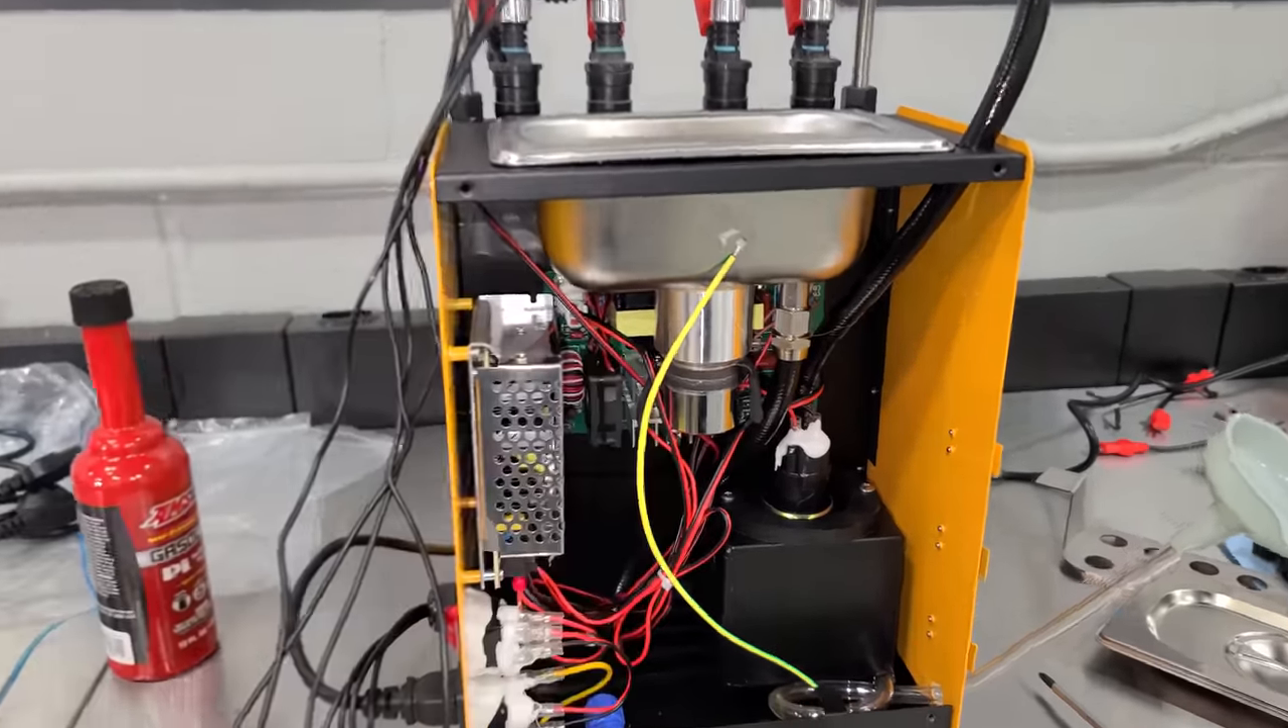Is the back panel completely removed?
Yes.